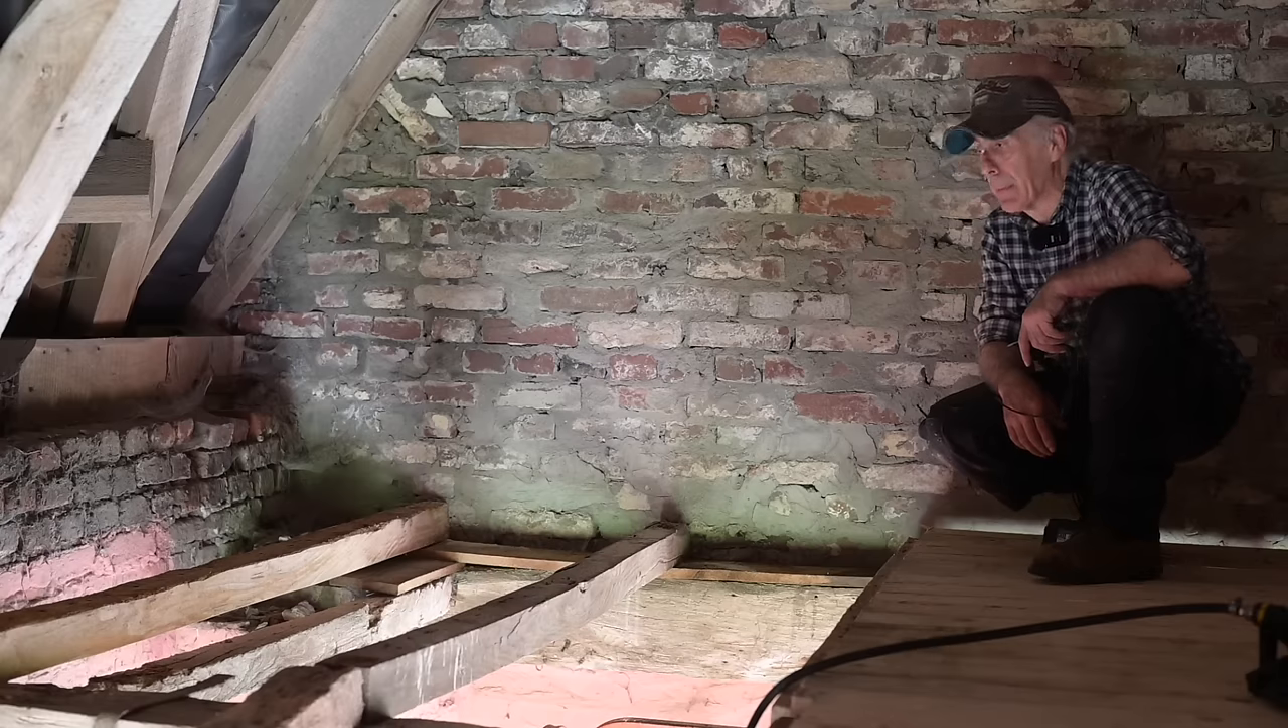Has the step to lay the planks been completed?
No.